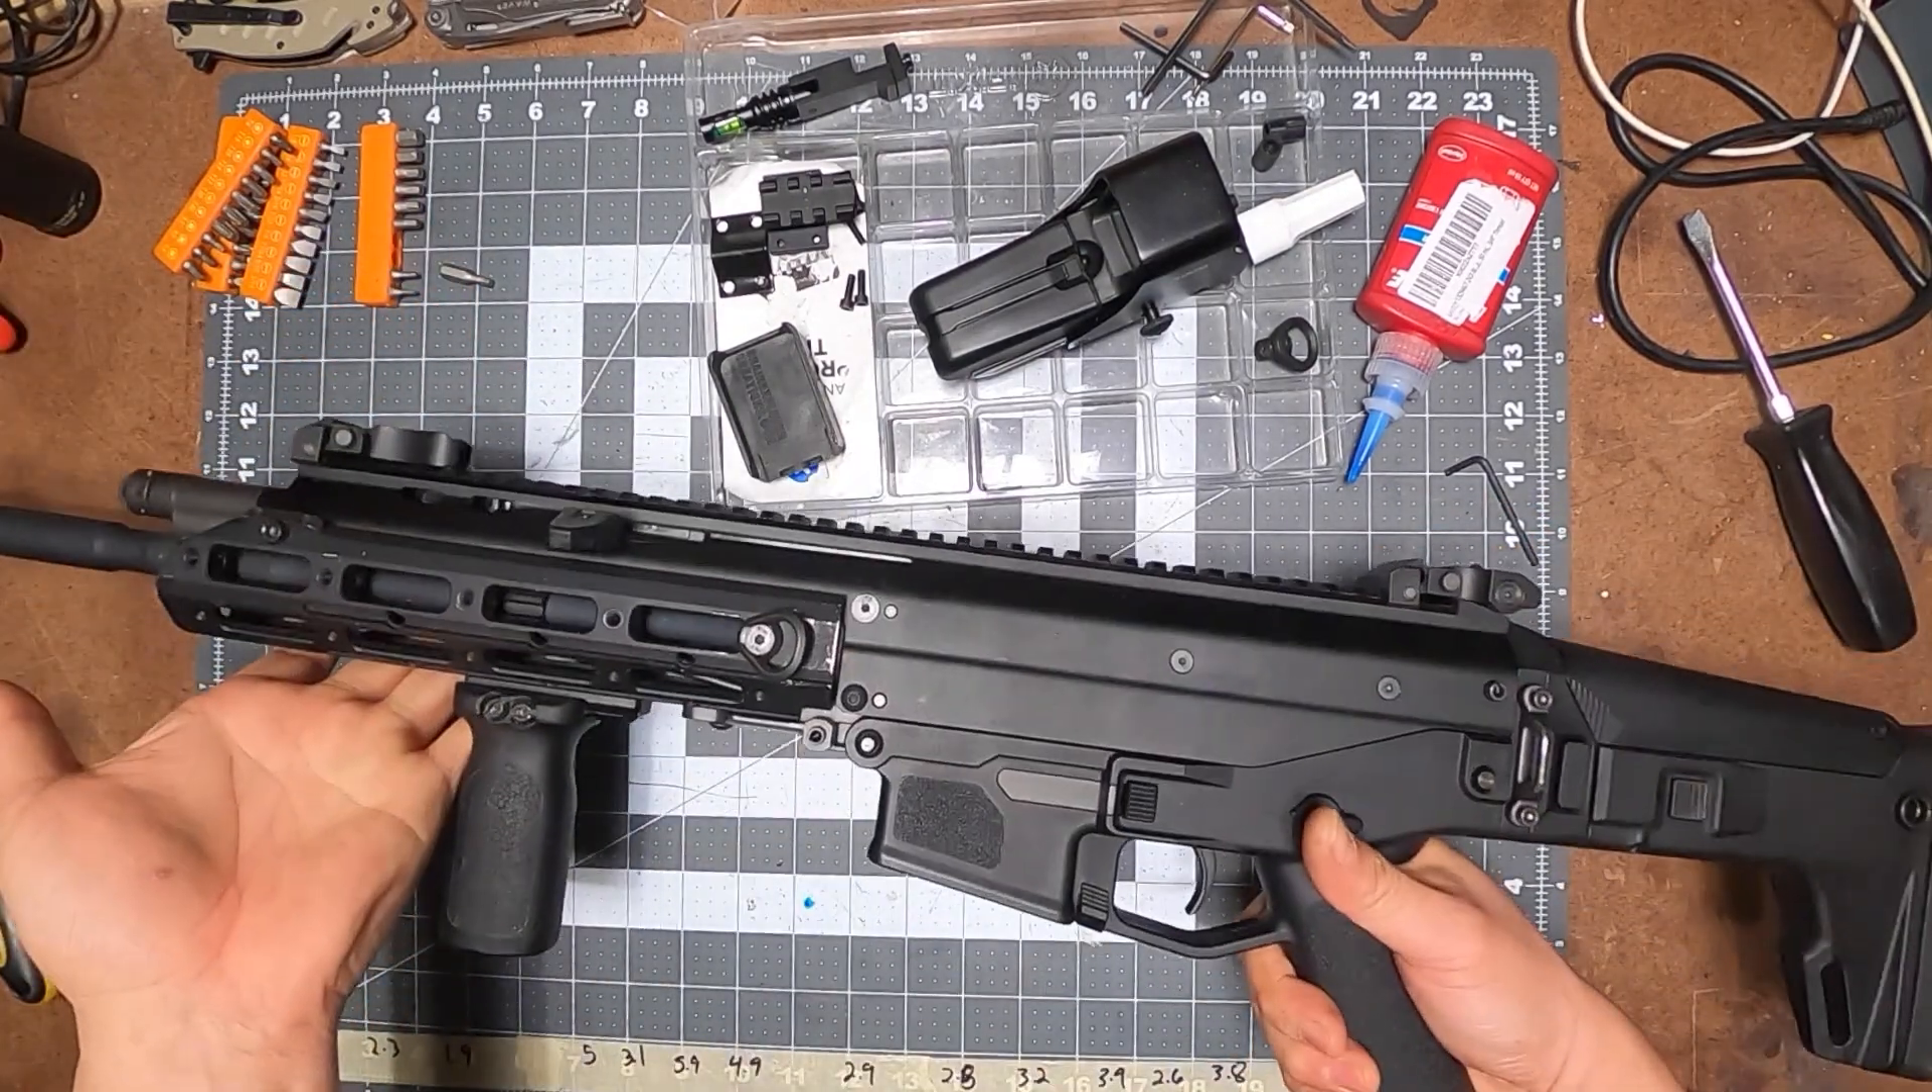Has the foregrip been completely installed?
Yes.